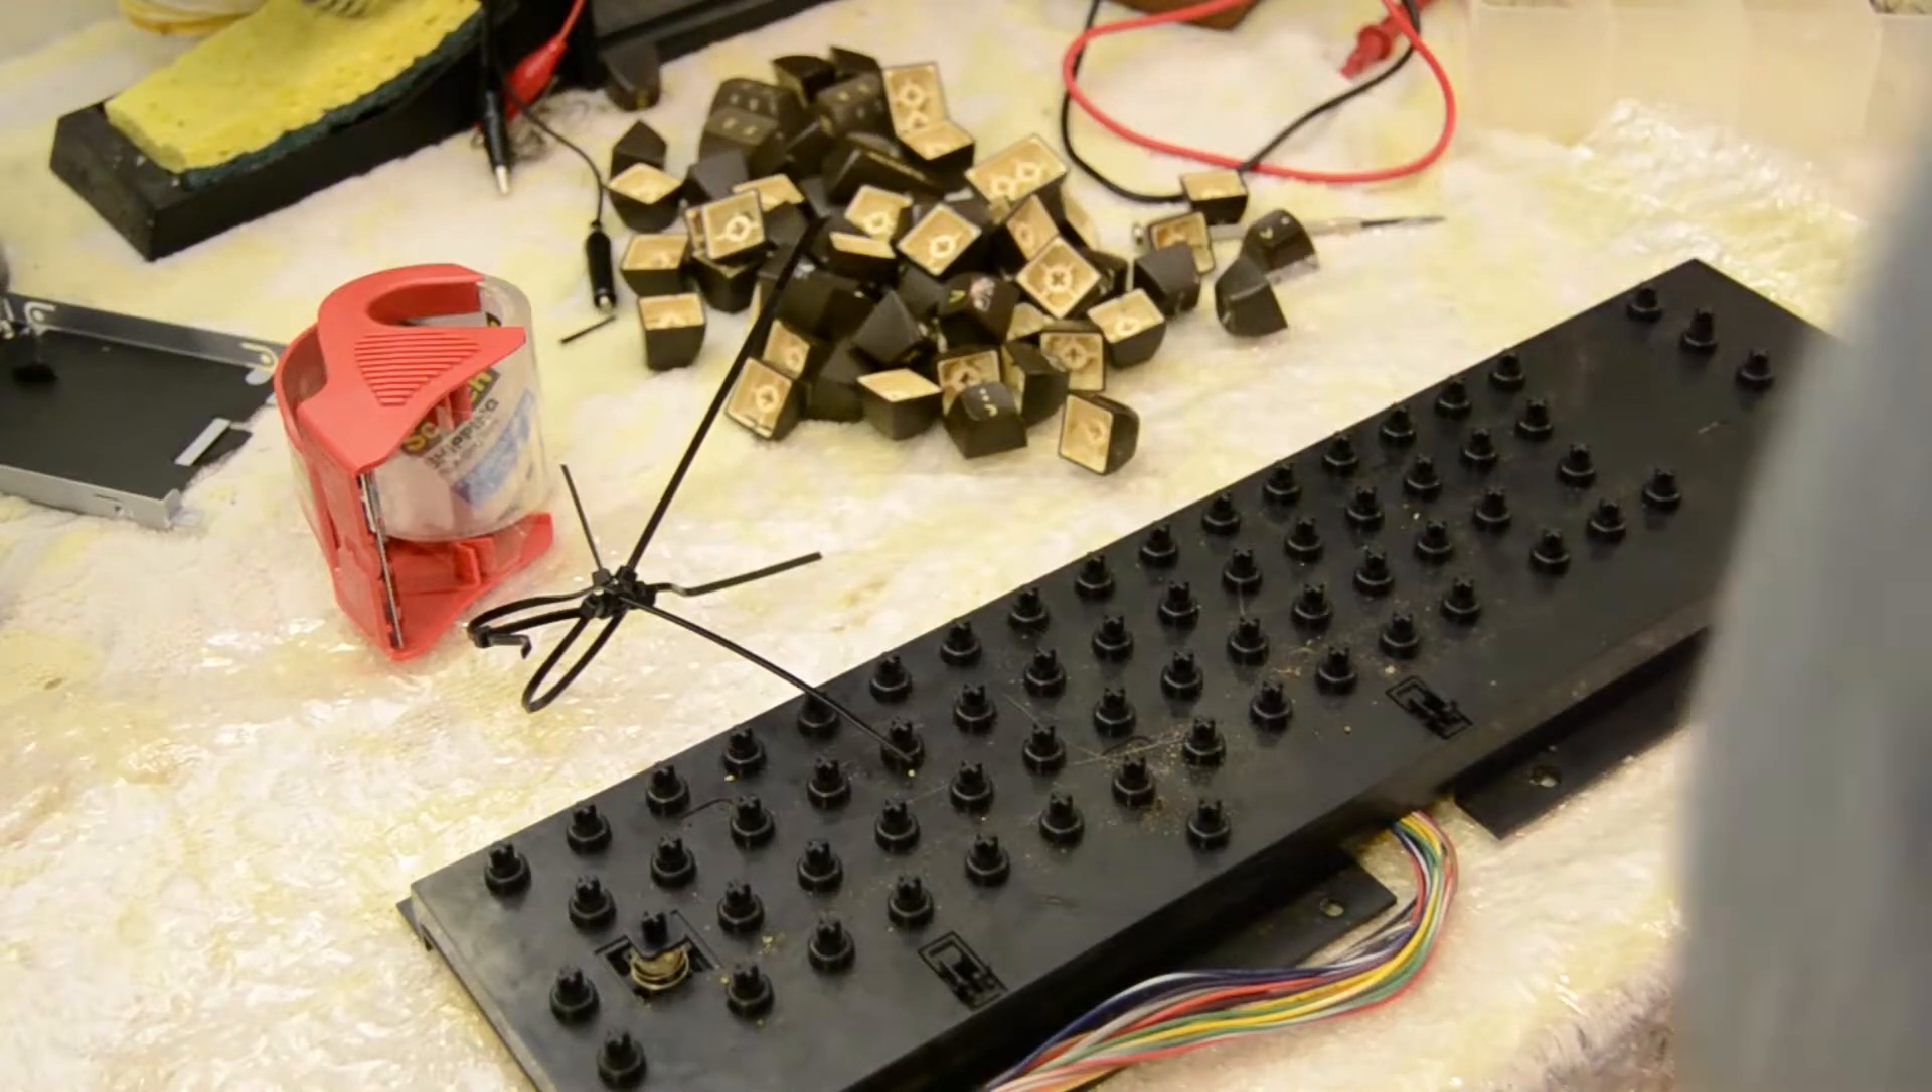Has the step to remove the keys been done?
Yes.